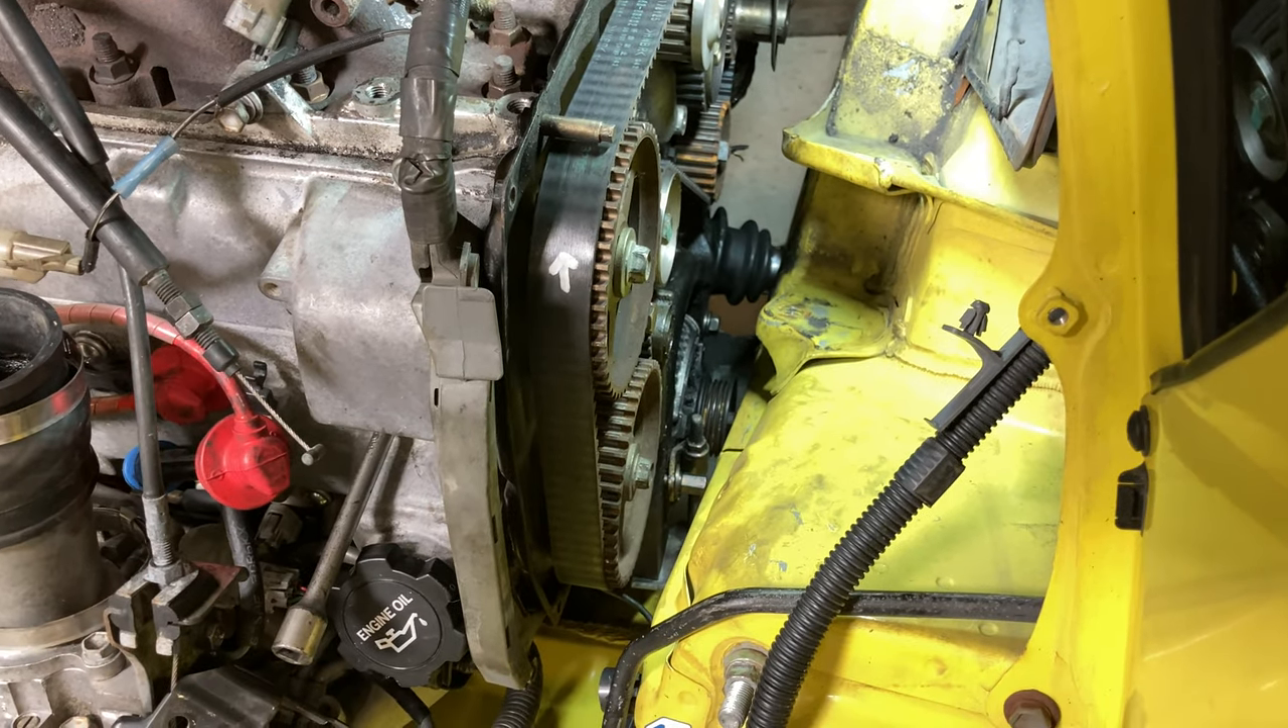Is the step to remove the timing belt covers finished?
Yes.